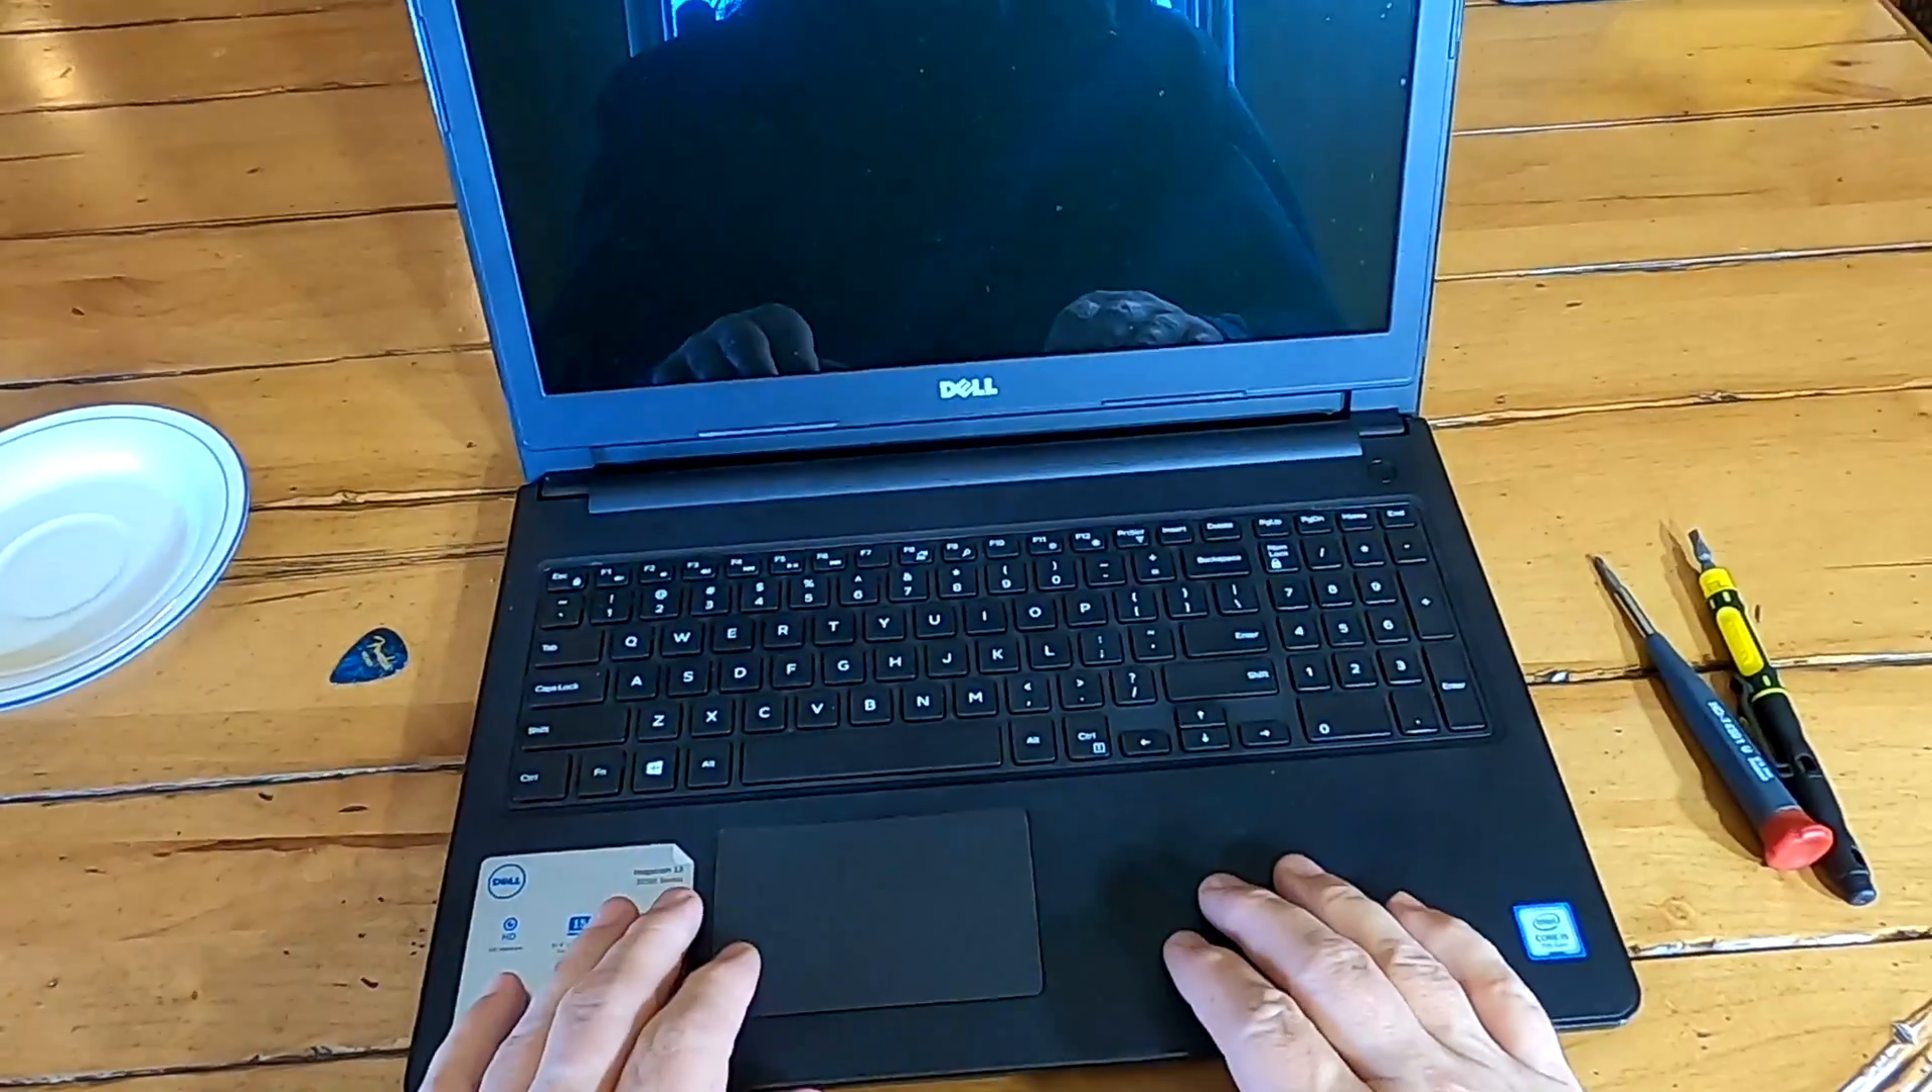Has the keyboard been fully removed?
No.